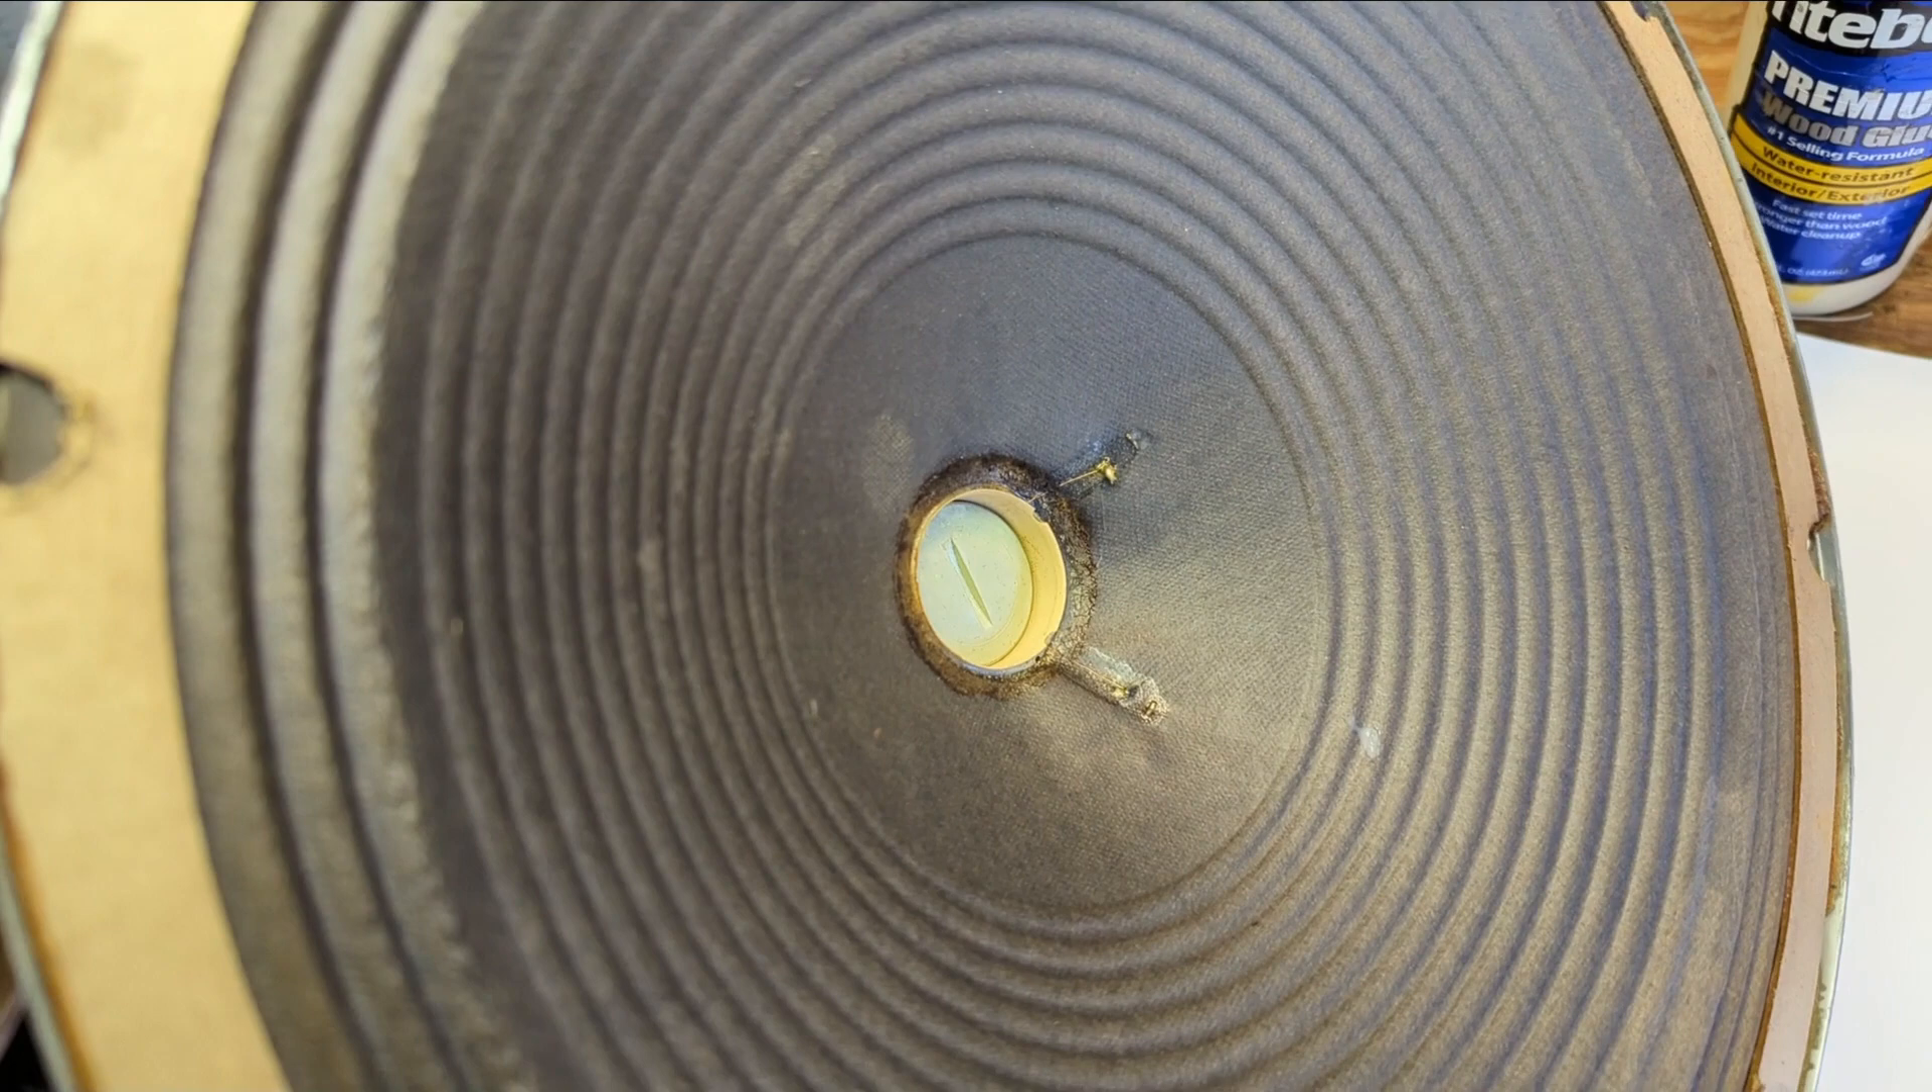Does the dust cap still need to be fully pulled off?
No.